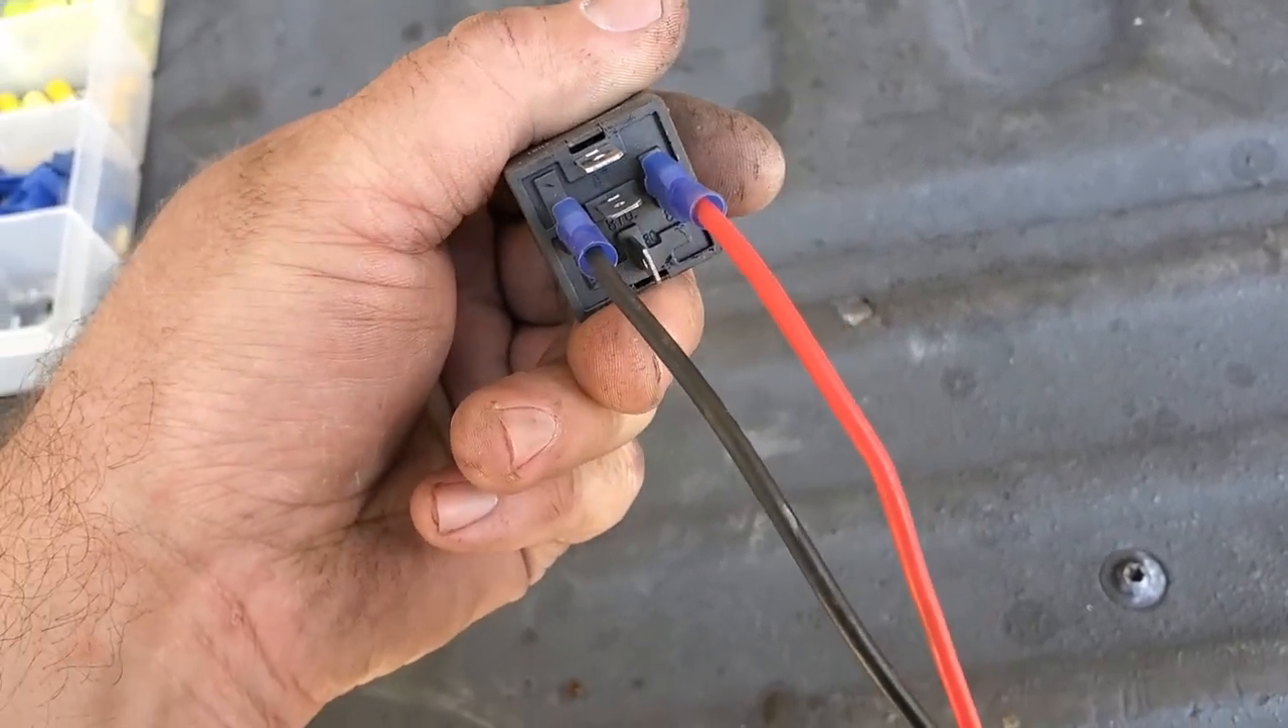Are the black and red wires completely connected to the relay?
Yes.